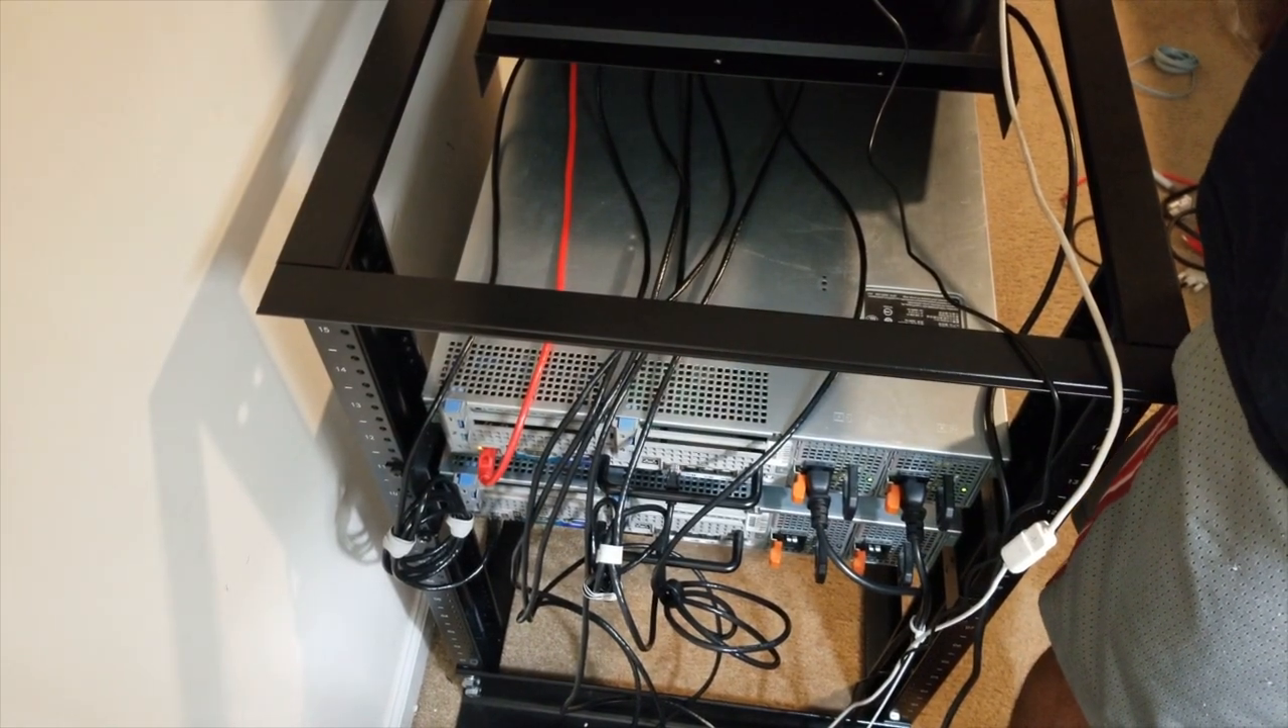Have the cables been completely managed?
No.